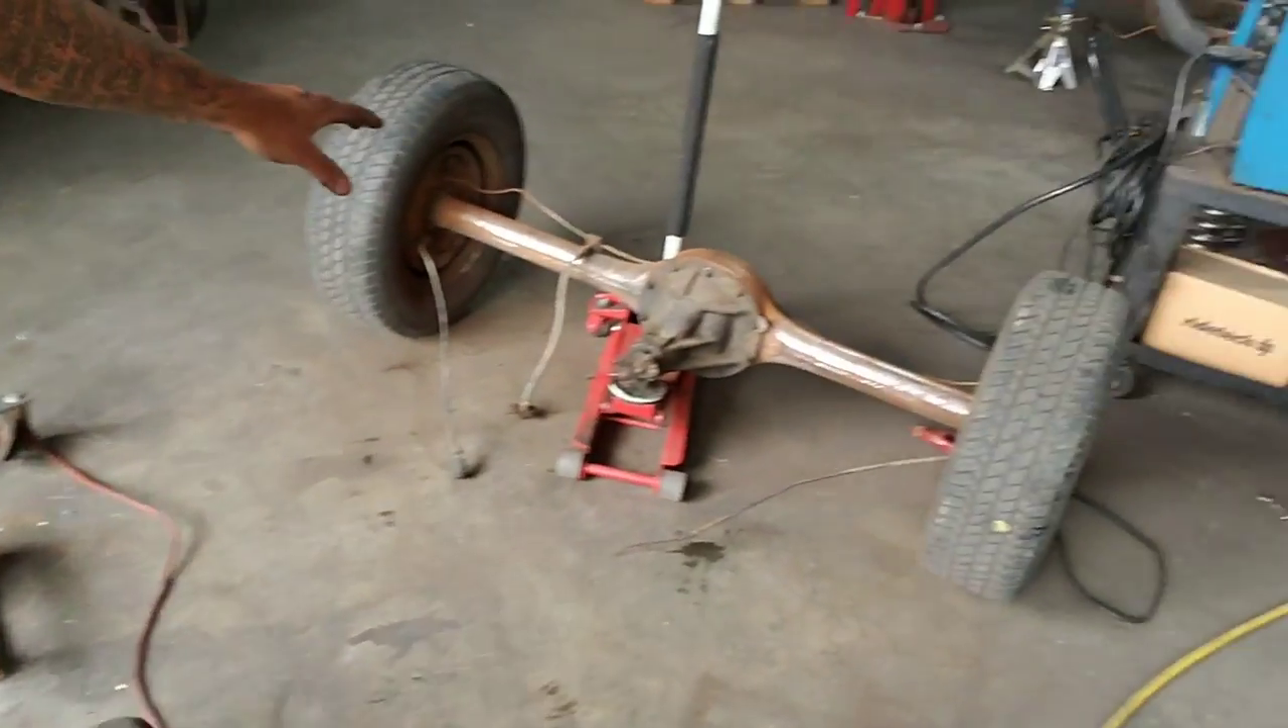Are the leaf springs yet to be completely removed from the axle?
No.